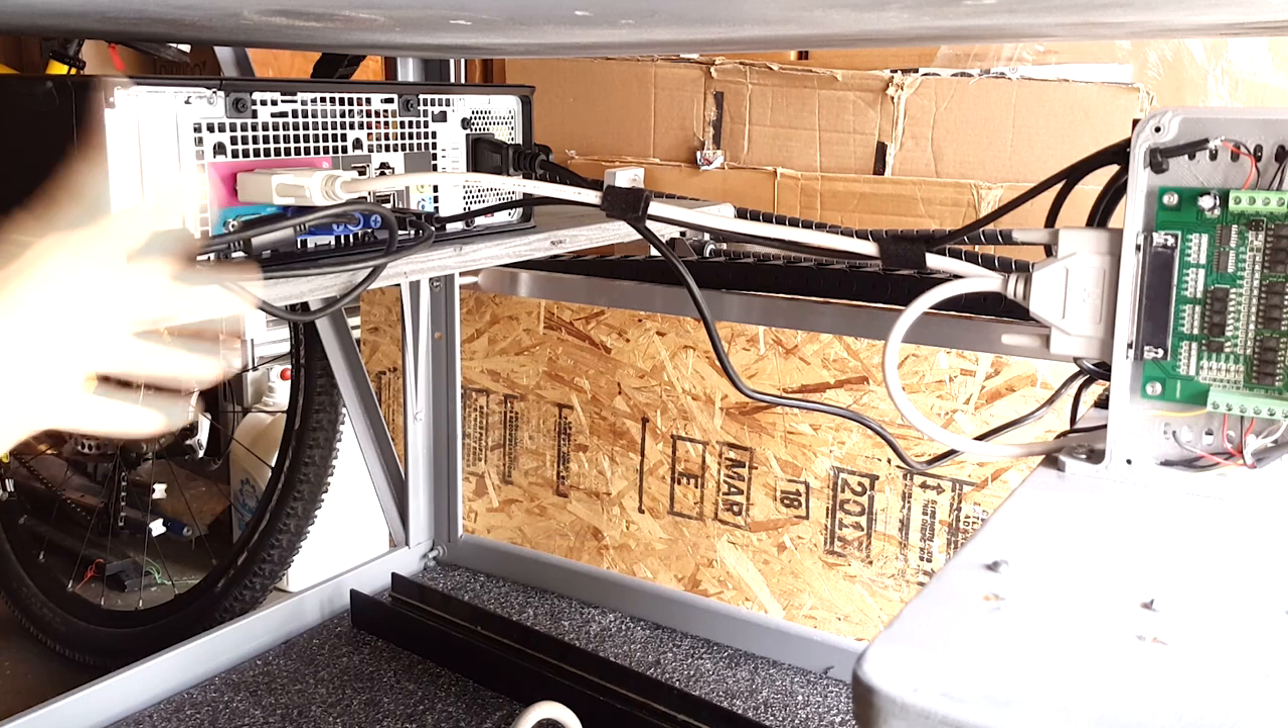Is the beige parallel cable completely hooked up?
Yes.